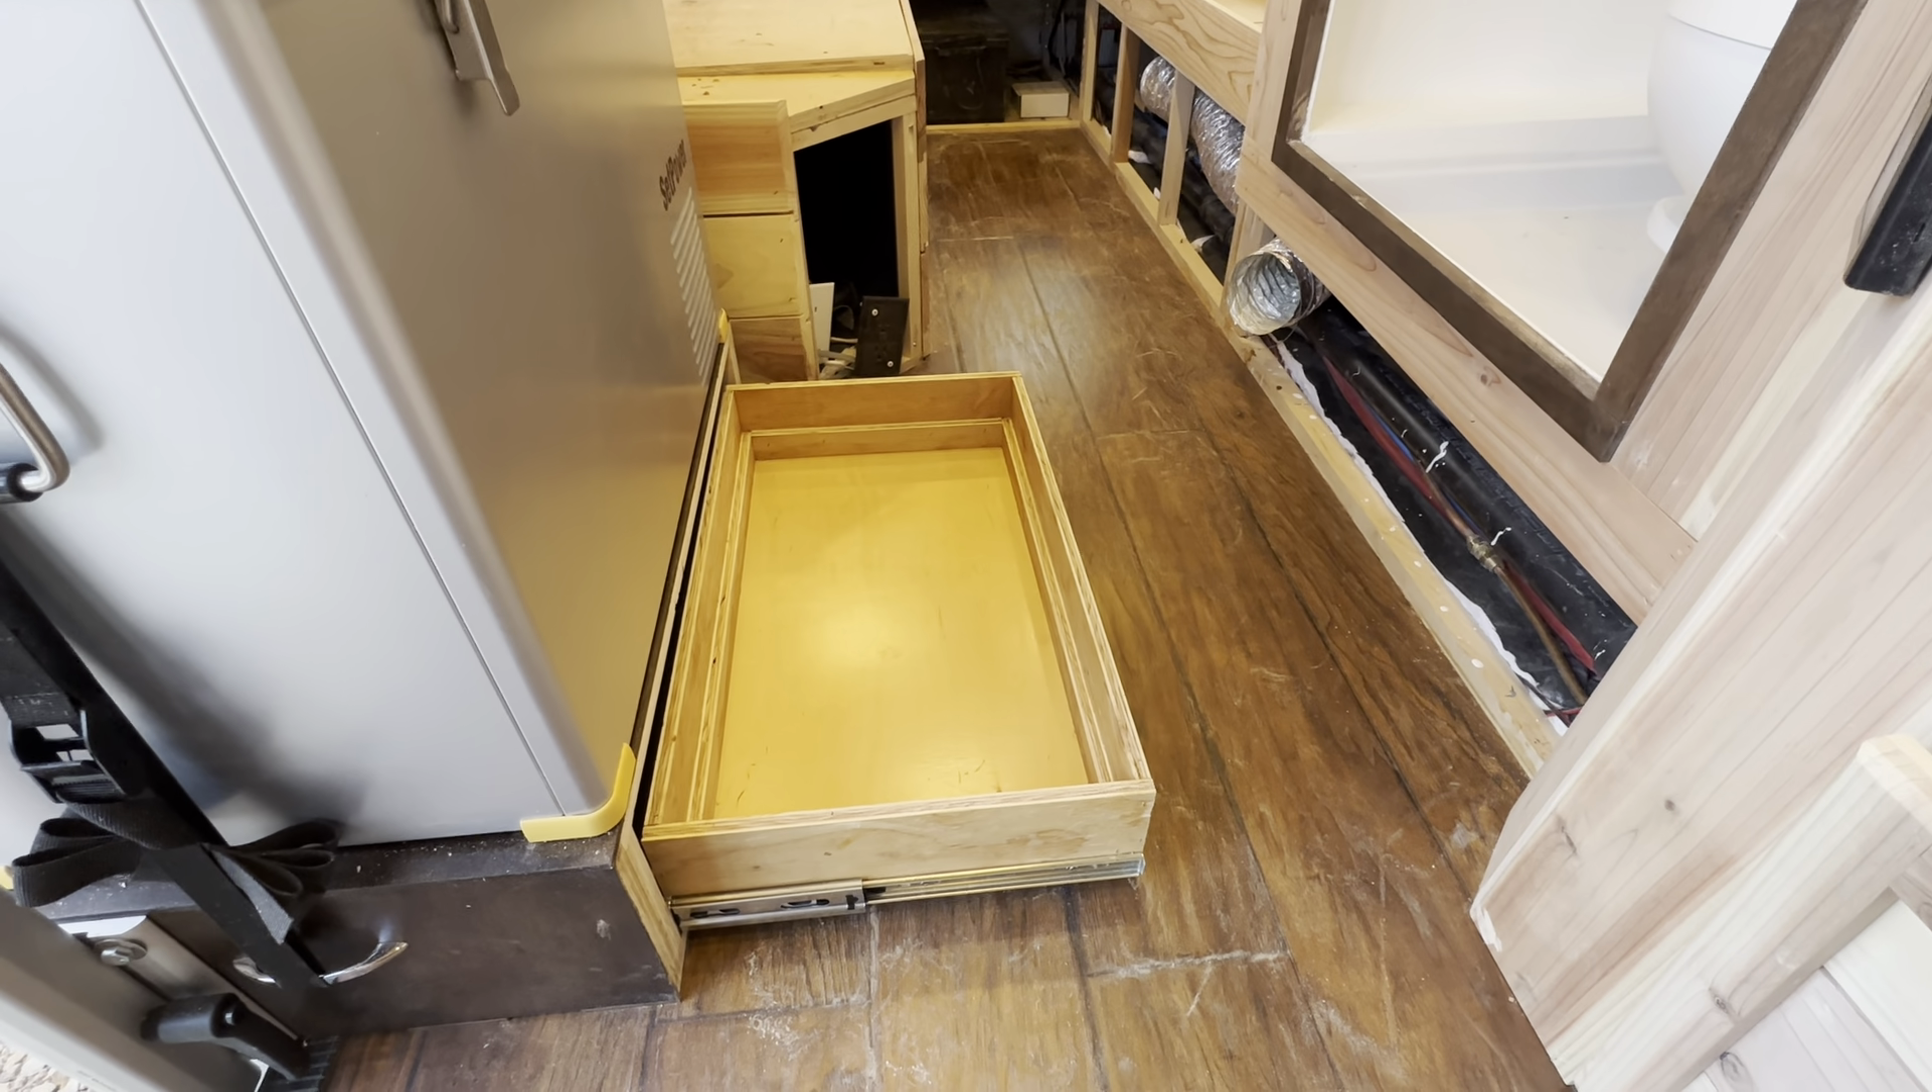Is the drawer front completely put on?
No.